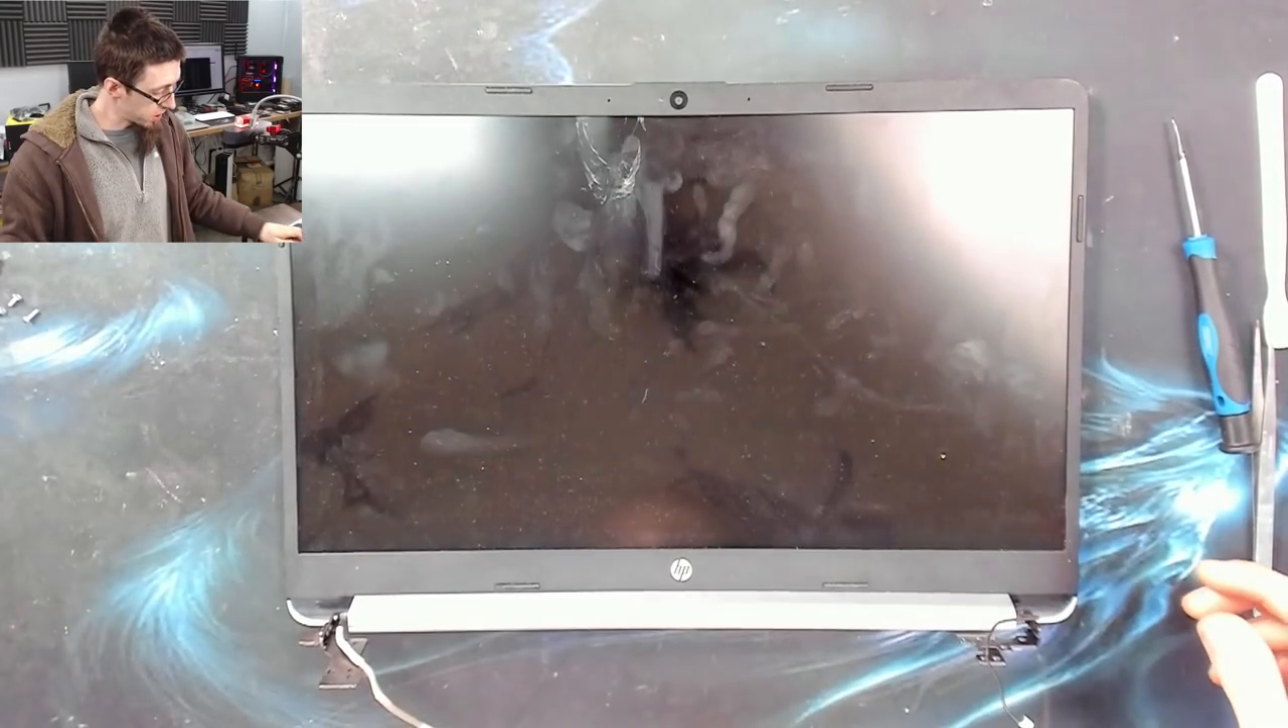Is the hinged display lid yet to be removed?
No.